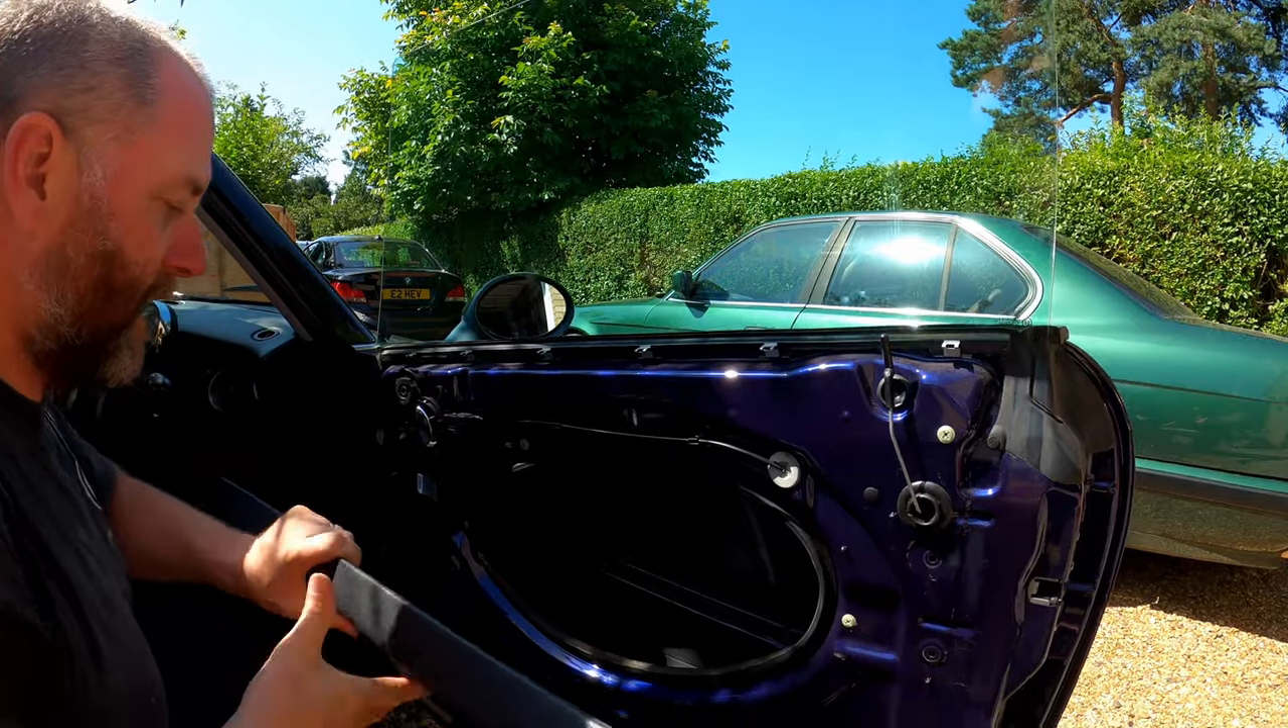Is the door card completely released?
Yes.